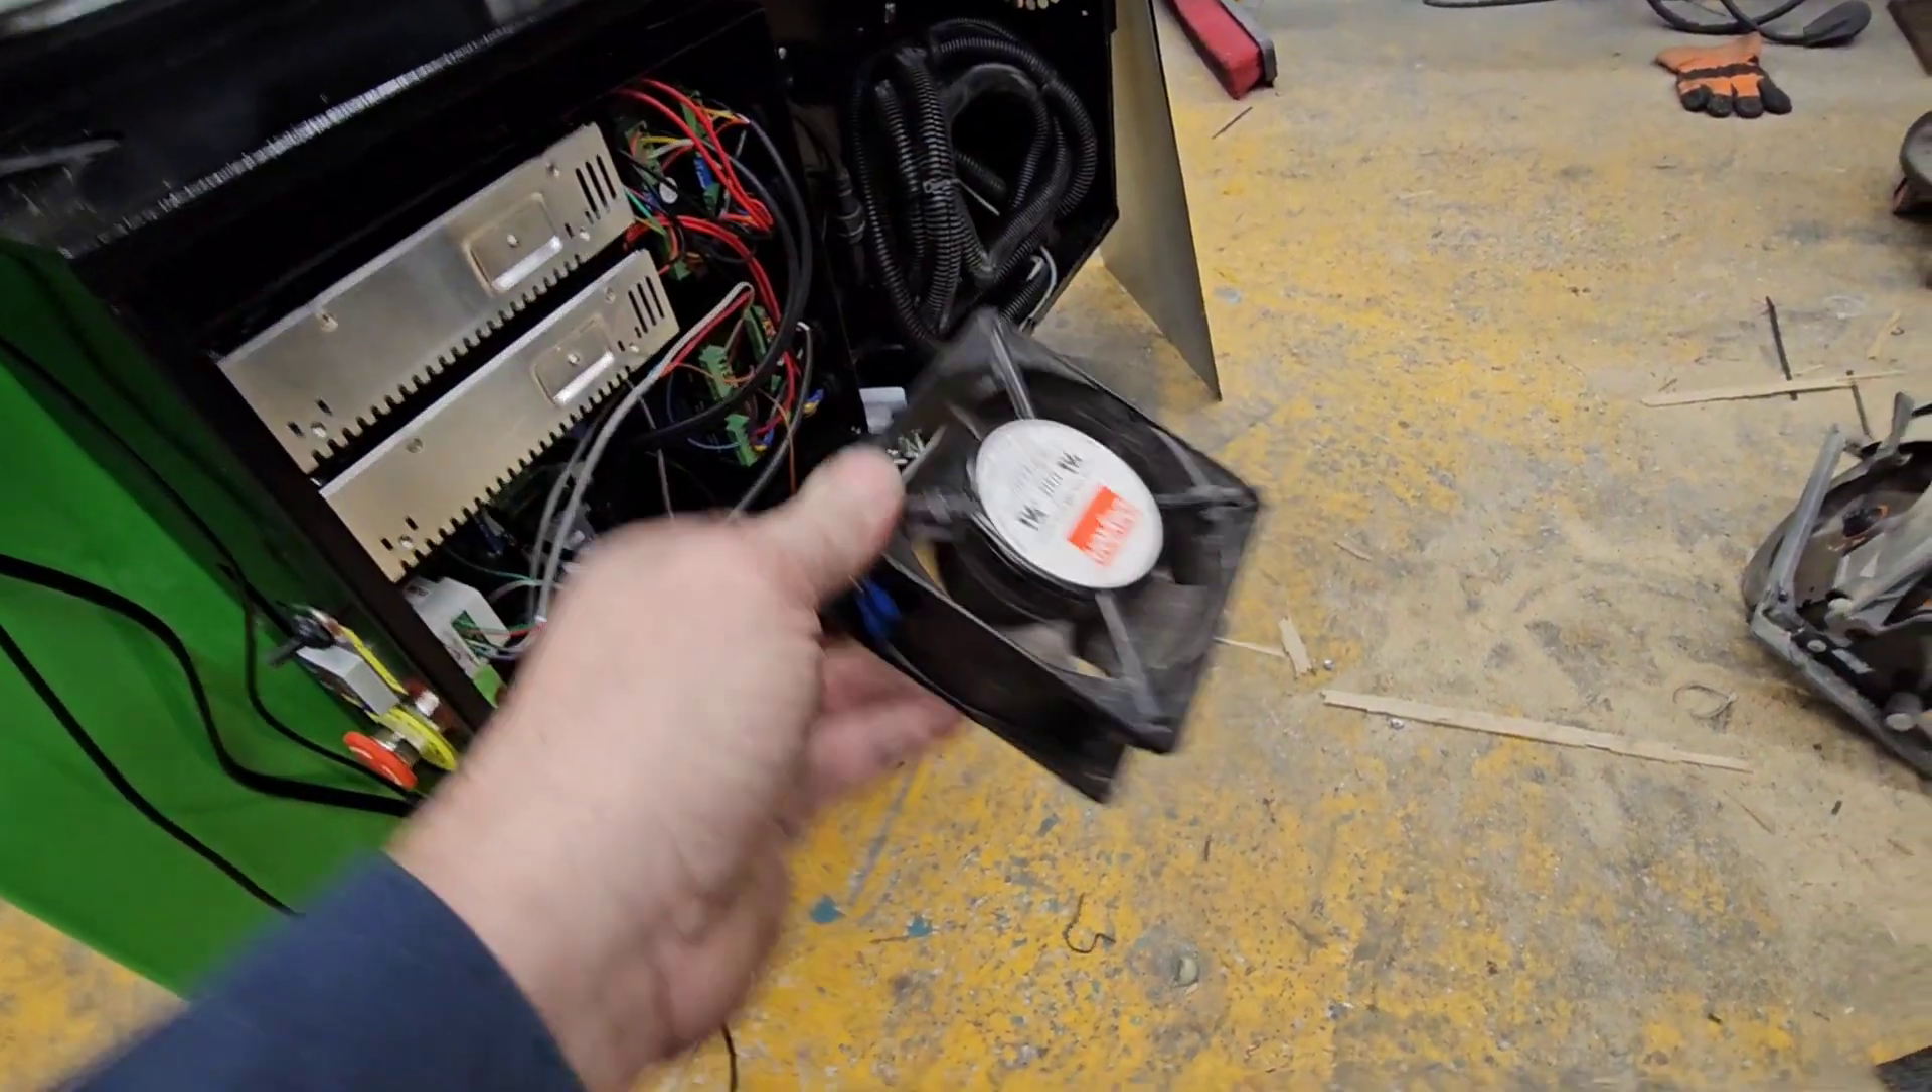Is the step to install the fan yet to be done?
Yes.